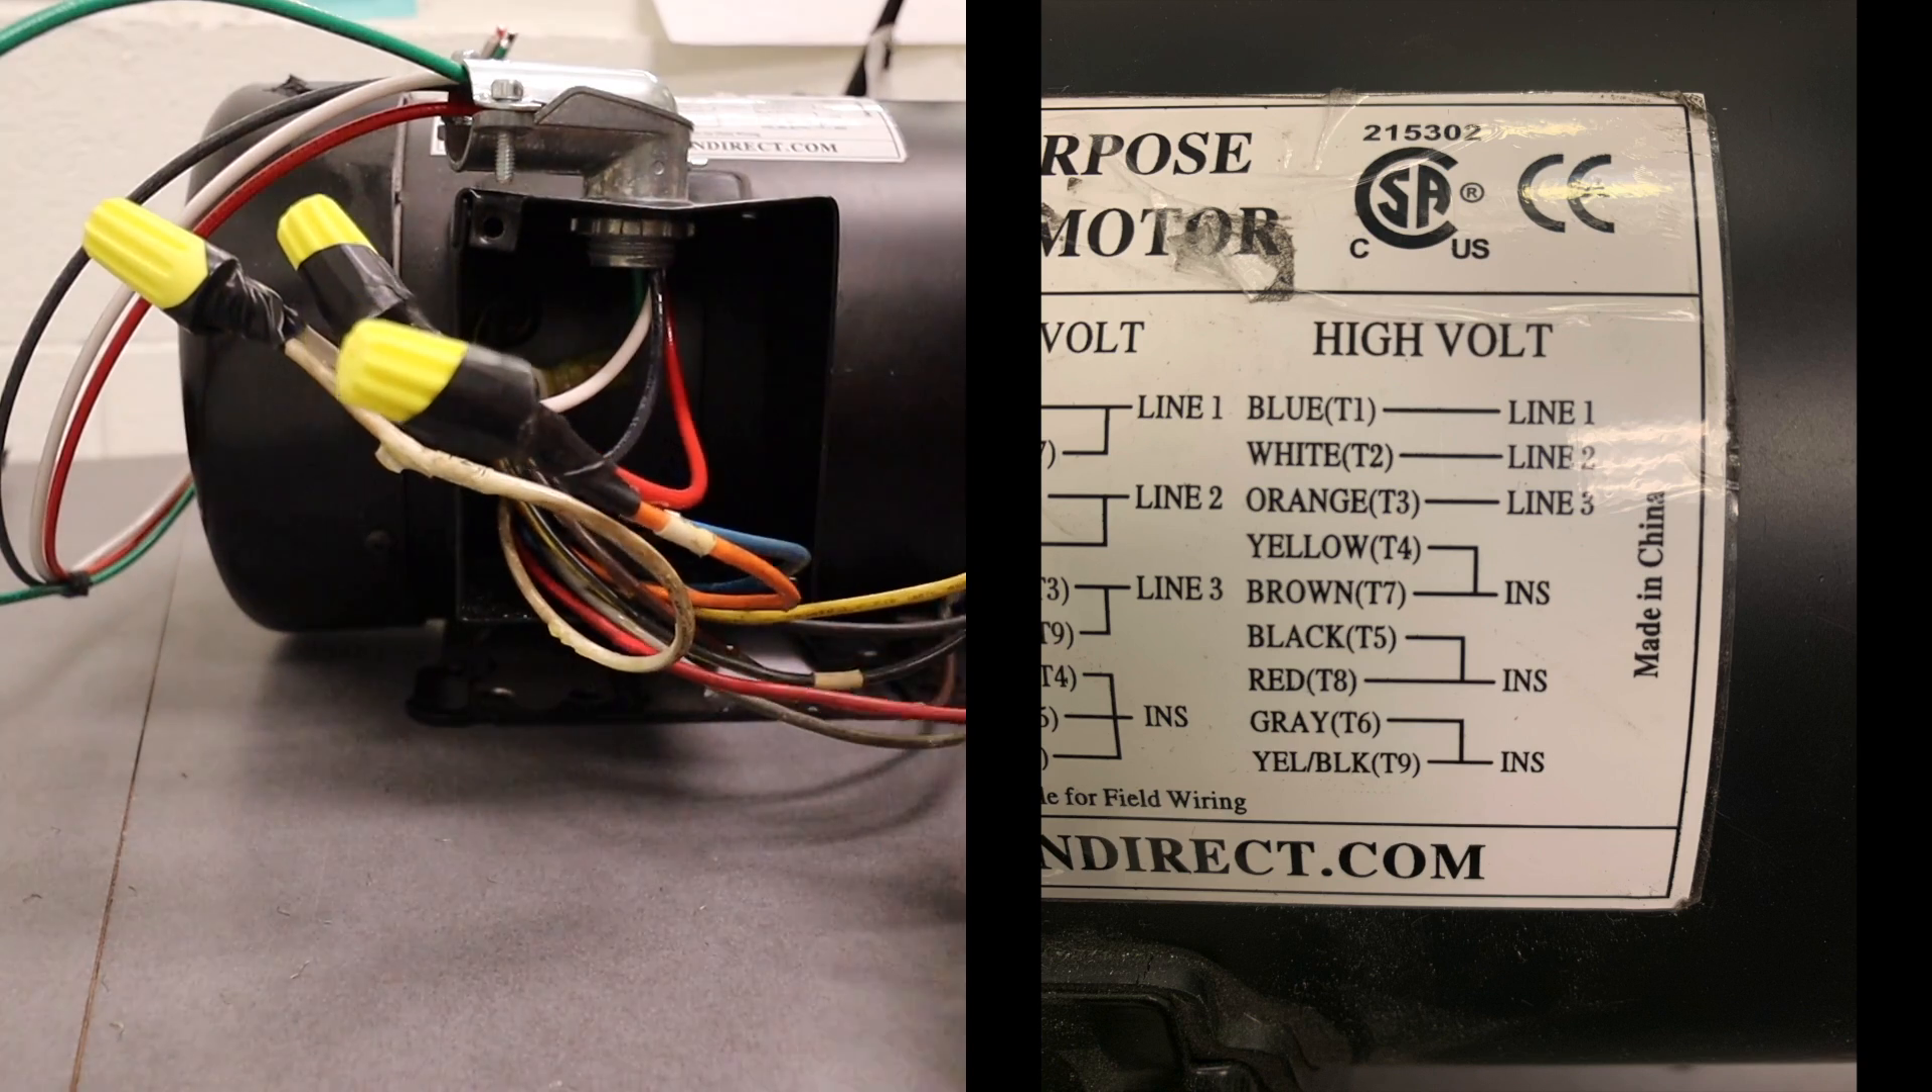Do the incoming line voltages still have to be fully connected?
No.